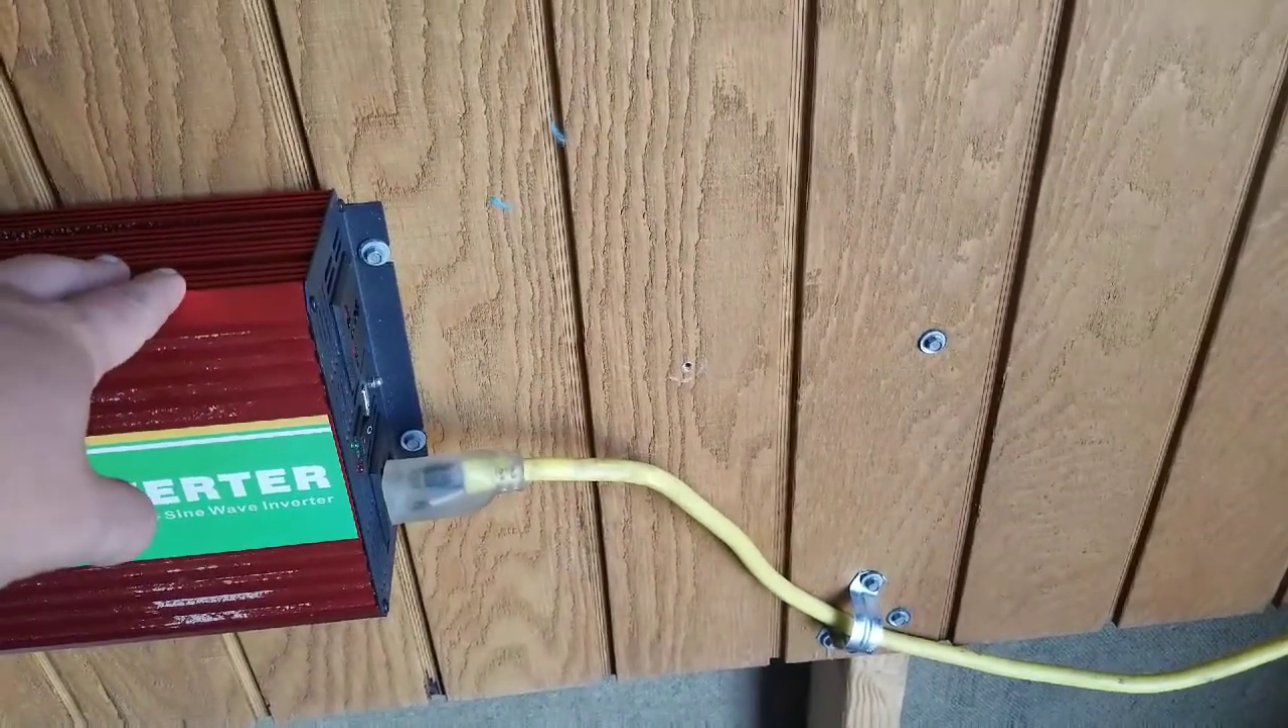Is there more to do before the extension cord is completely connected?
No.